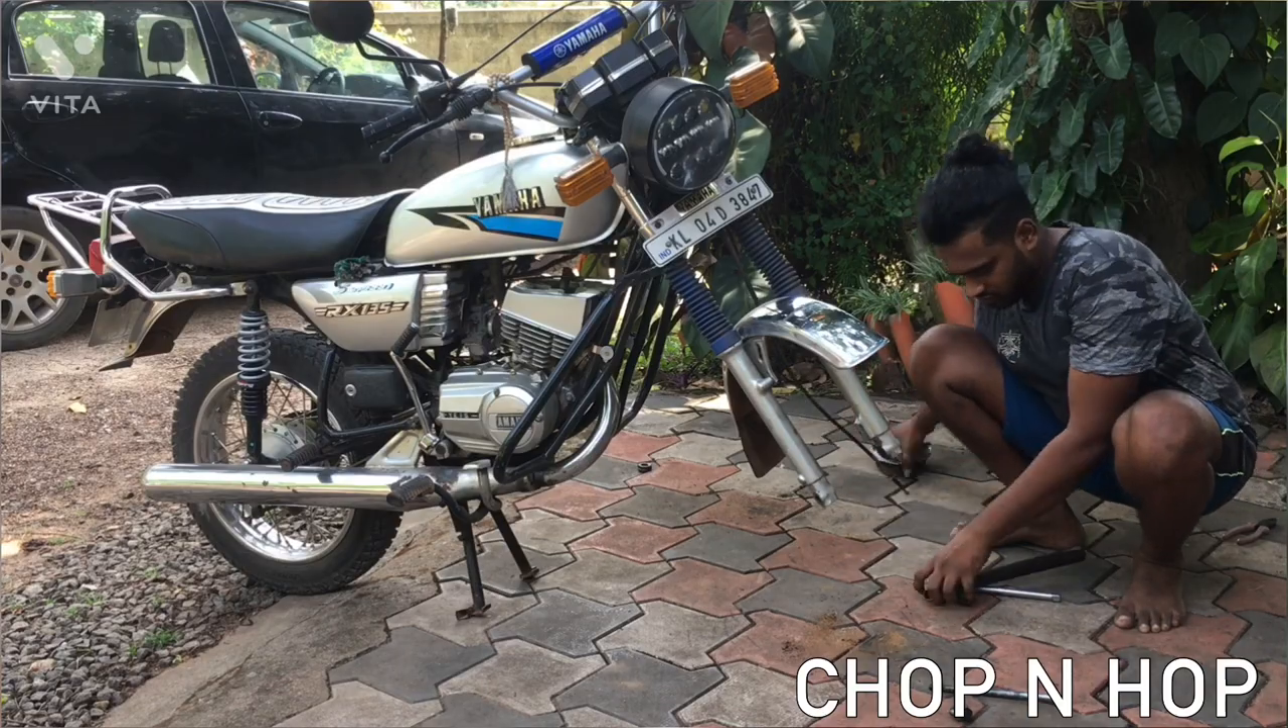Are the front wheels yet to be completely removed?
No.